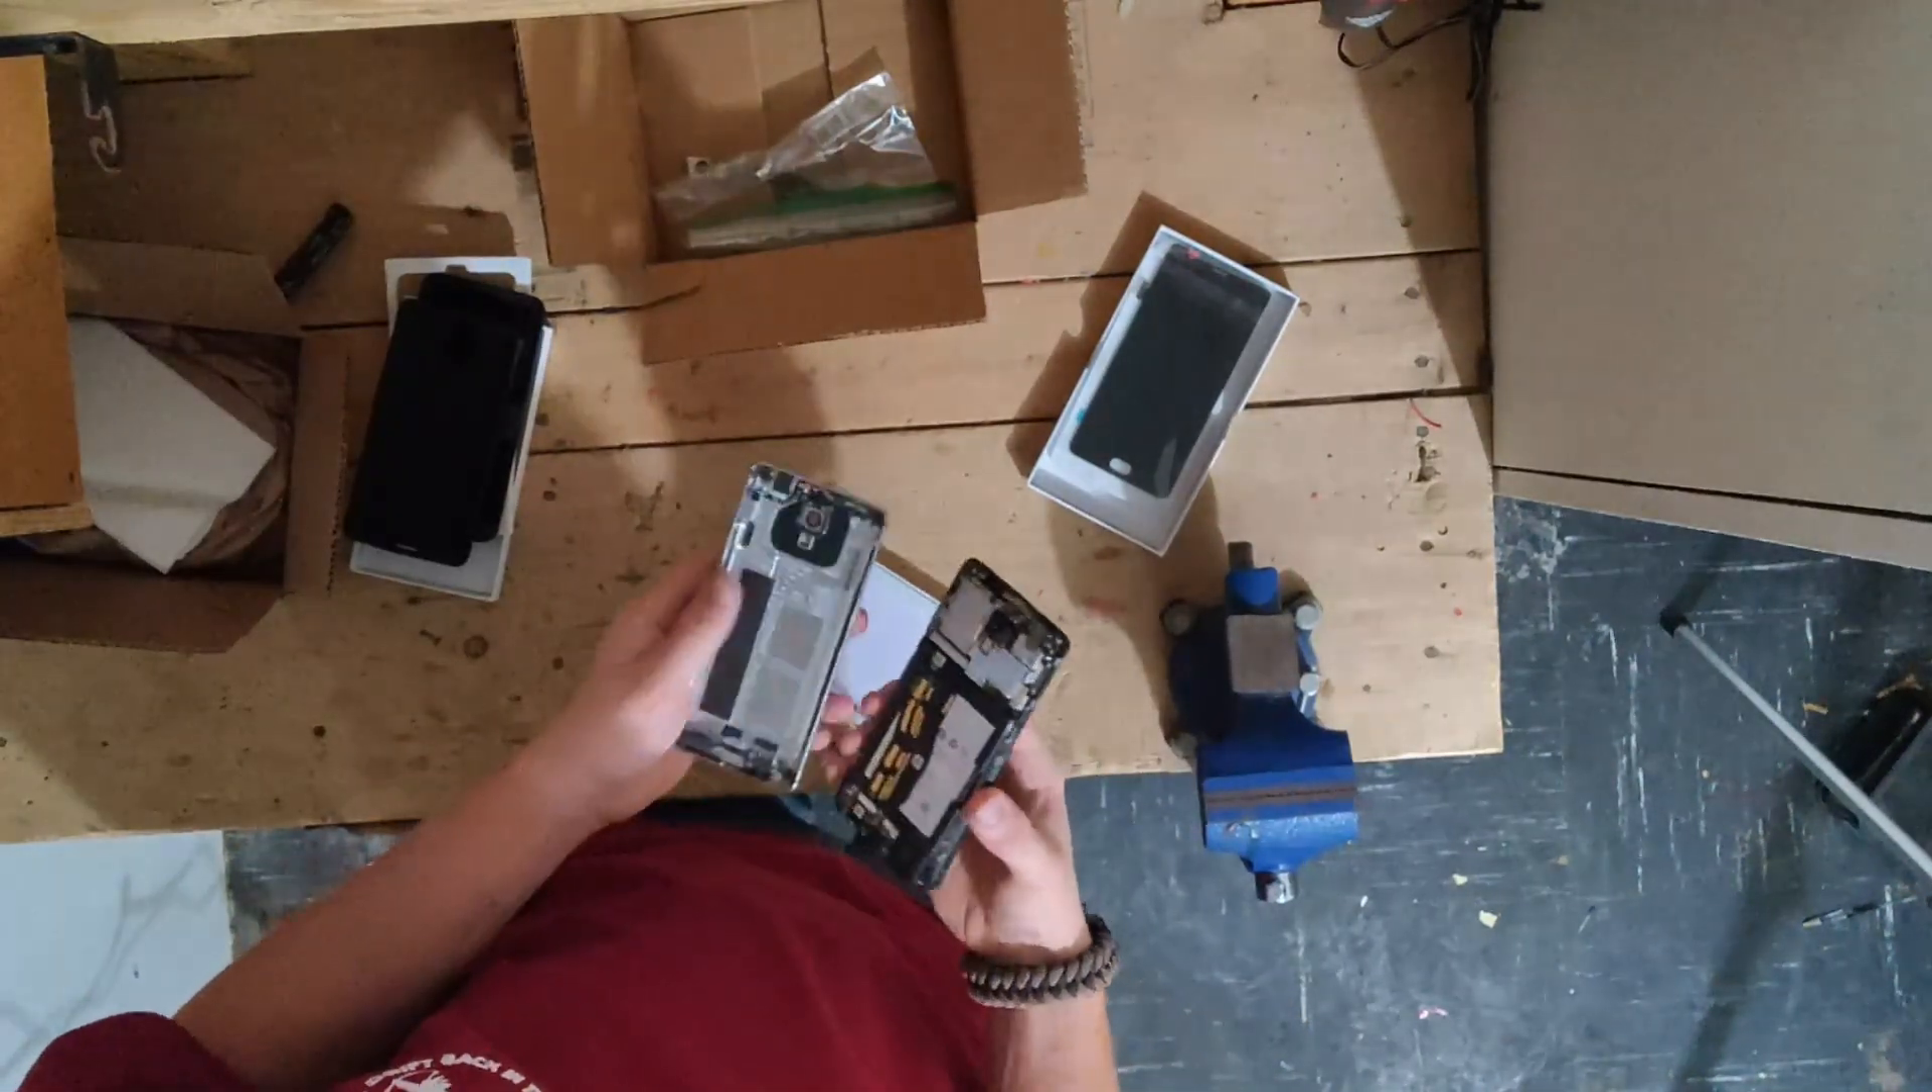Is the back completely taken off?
Yes.